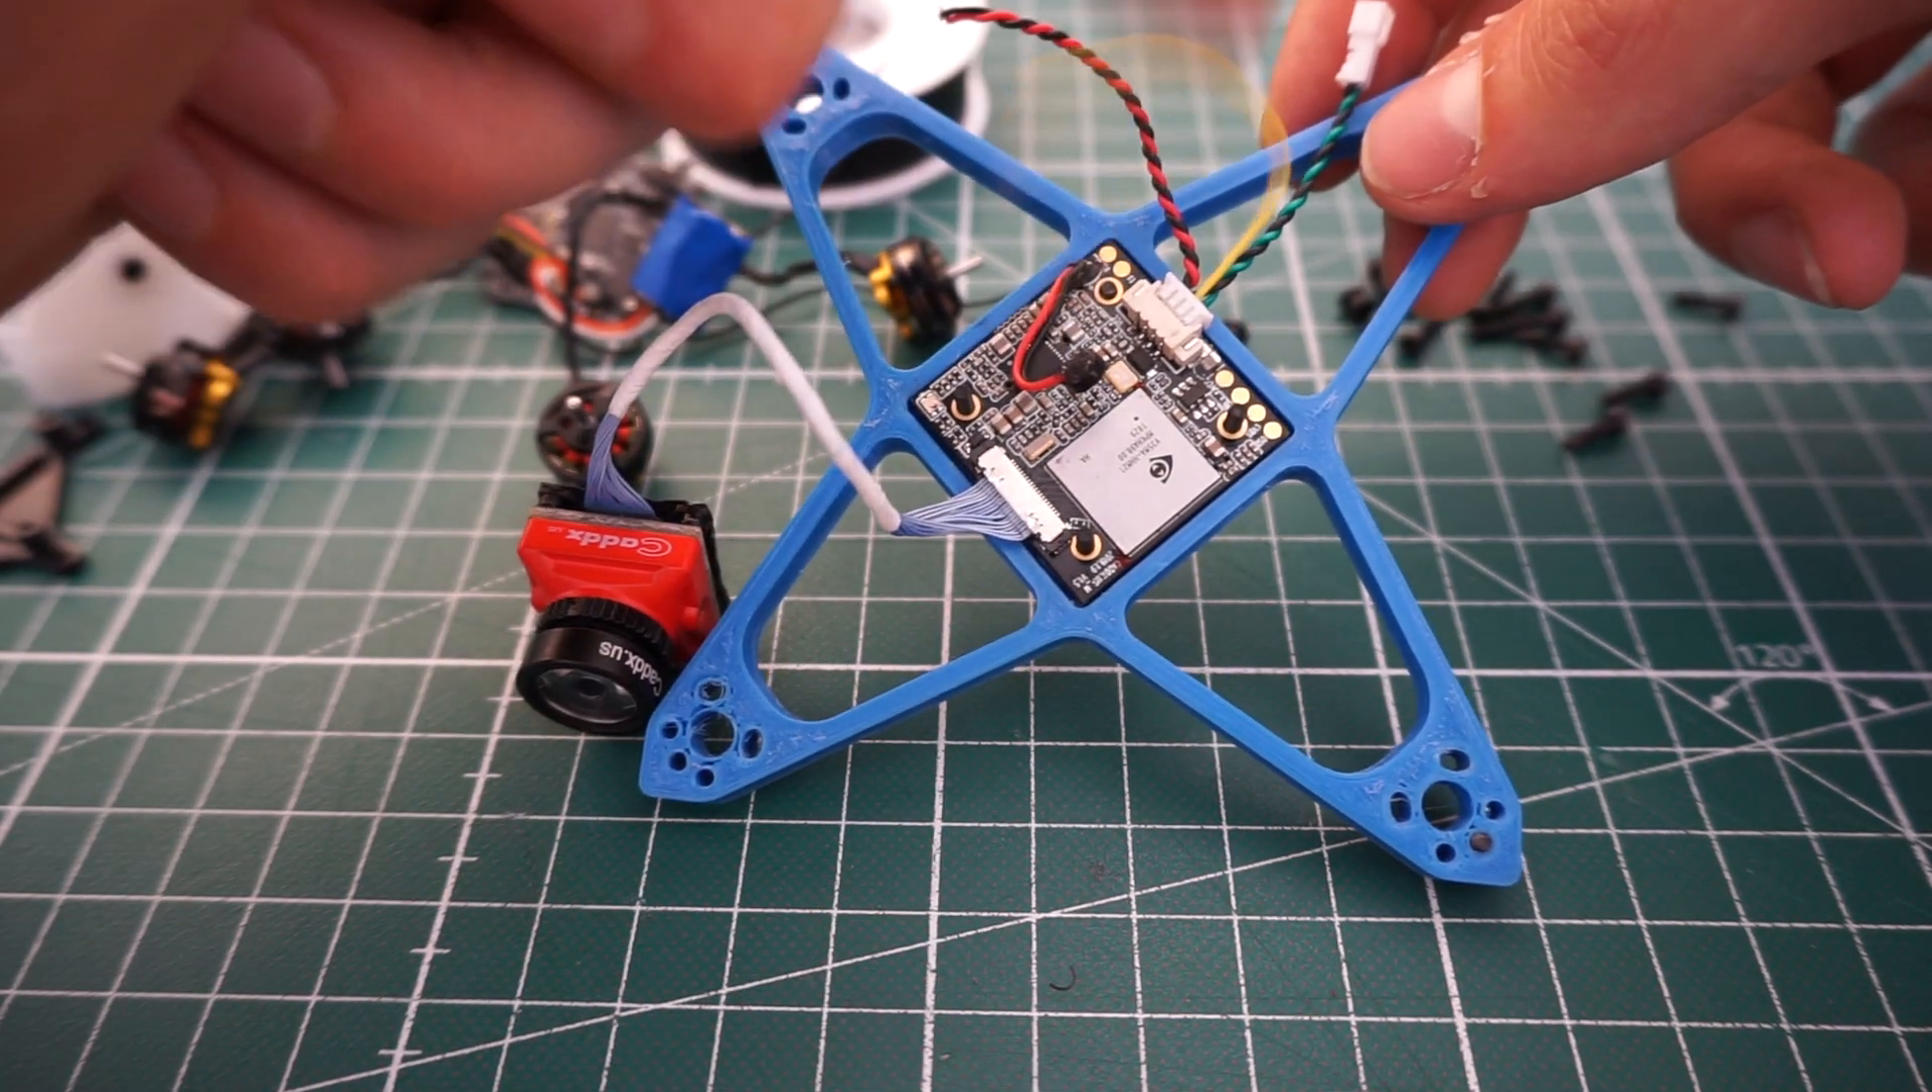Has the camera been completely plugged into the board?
Yes.